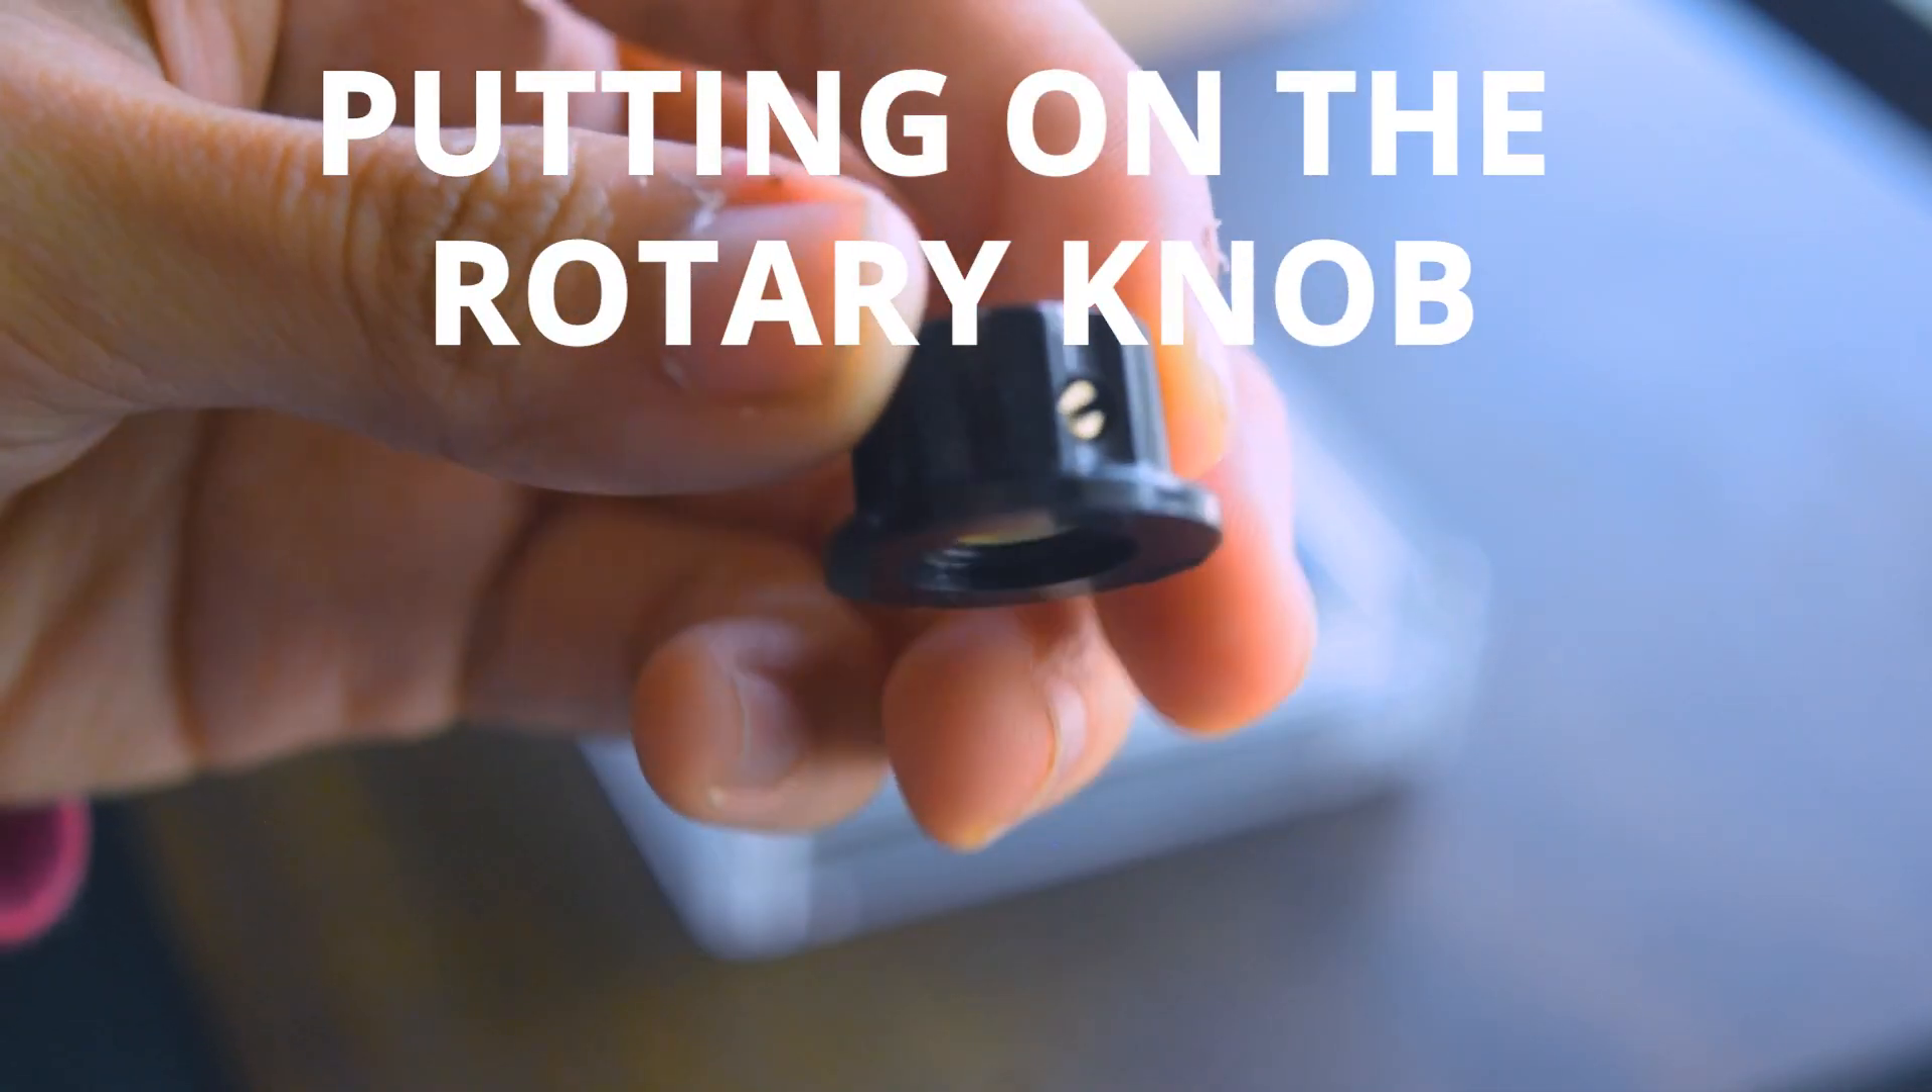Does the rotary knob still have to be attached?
Yes.